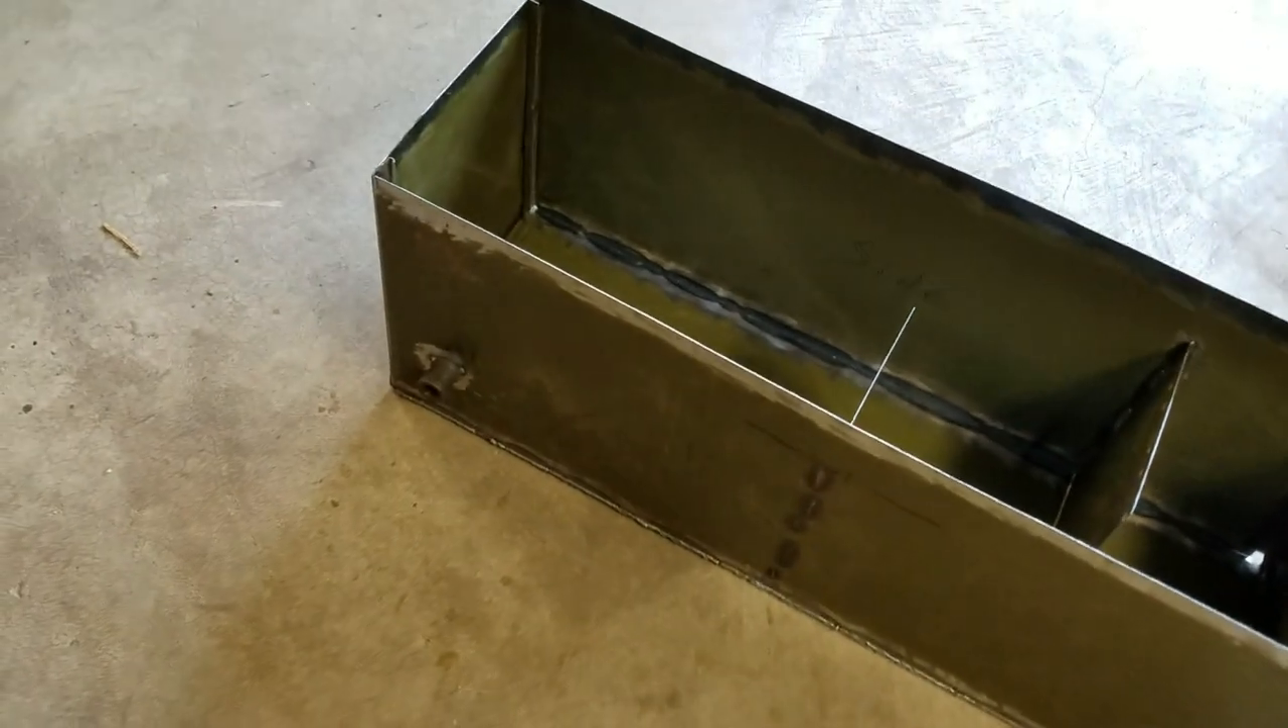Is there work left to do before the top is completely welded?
Yes.